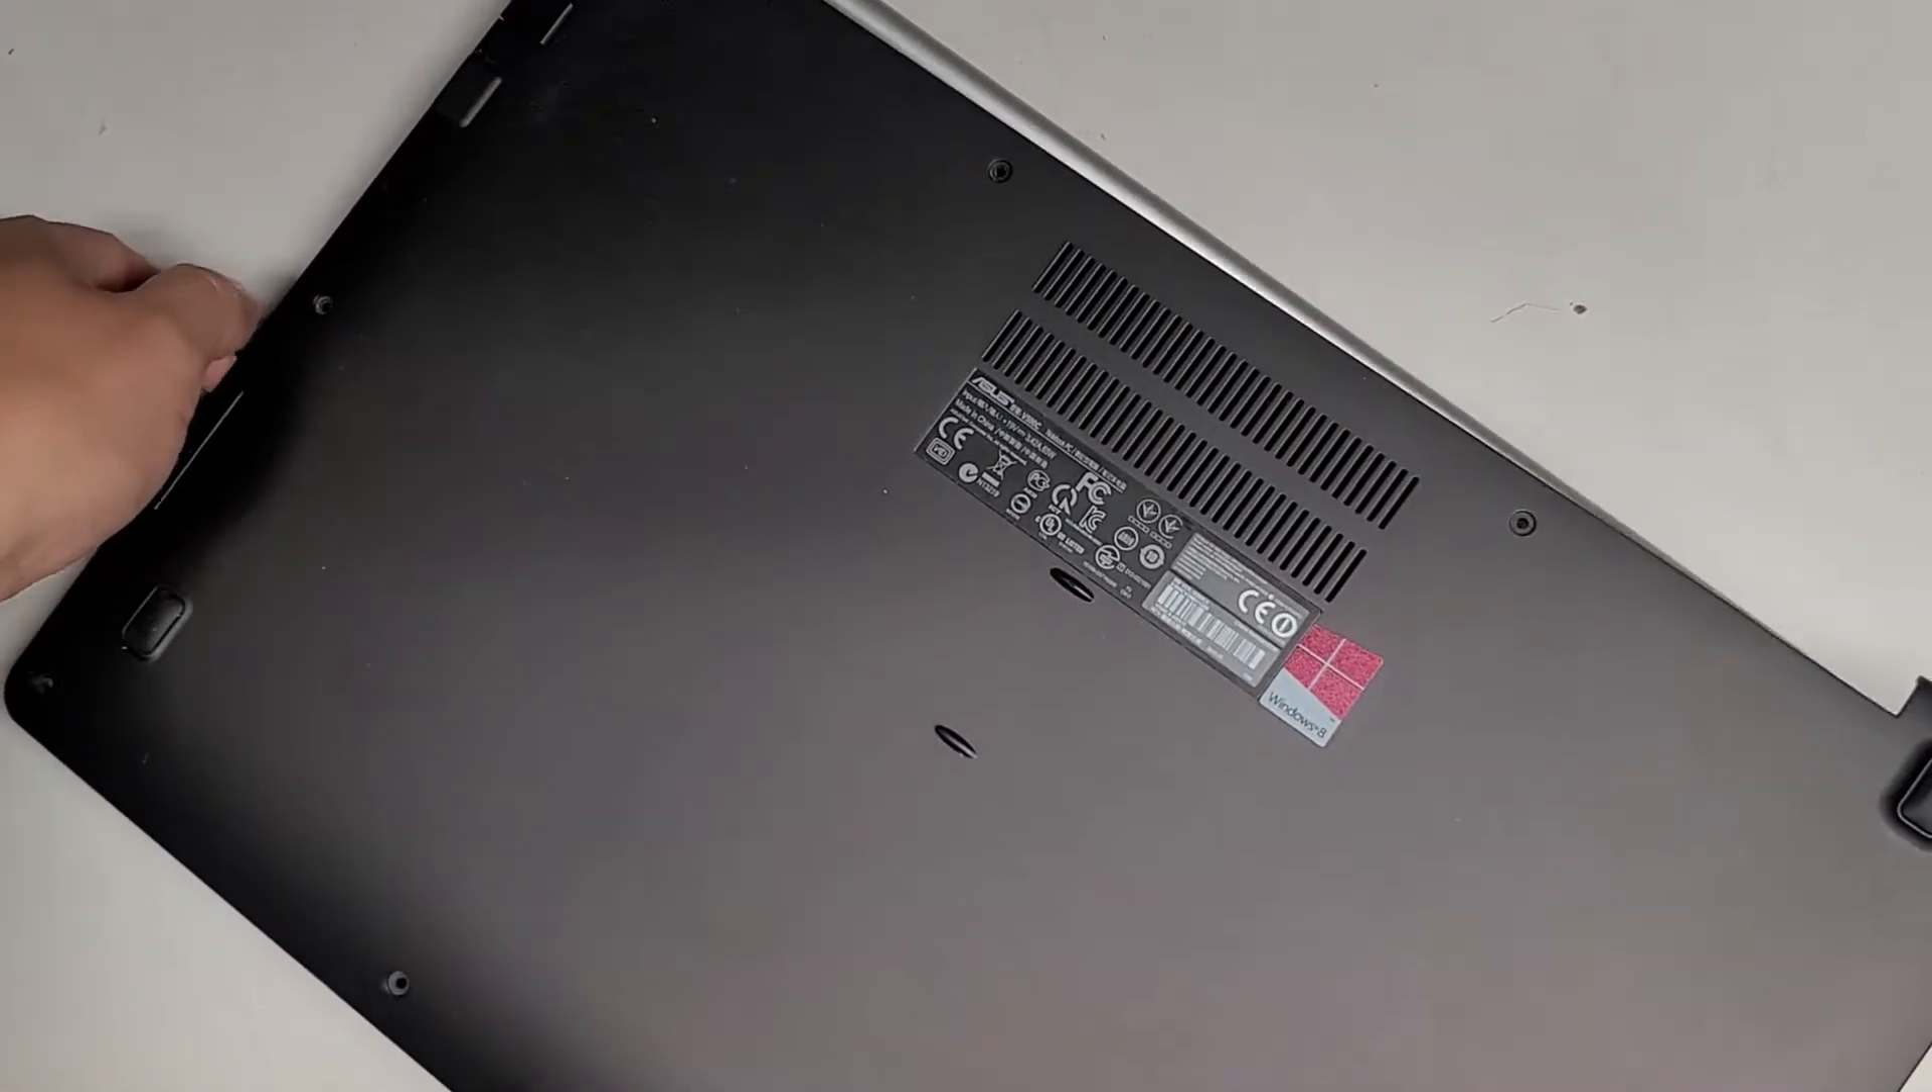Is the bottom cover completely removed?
No.